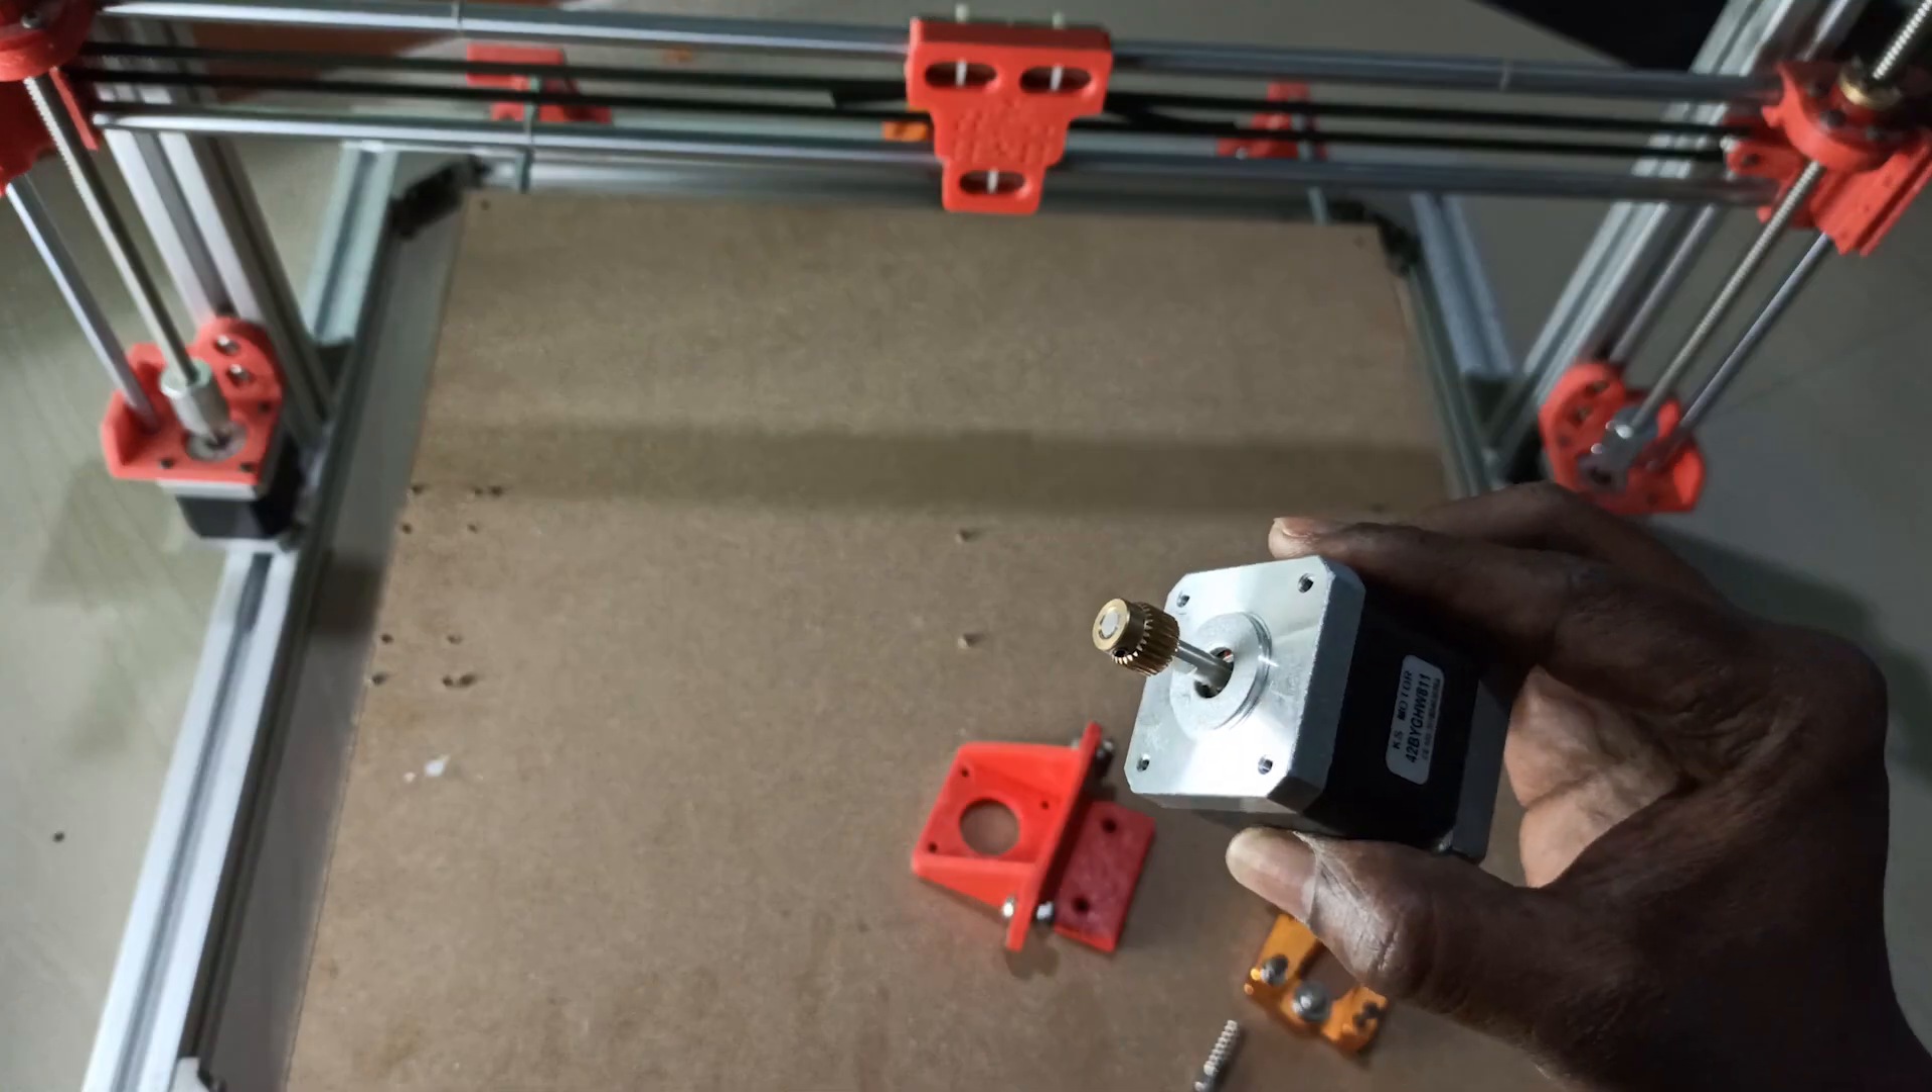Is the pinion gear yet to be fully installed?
No.